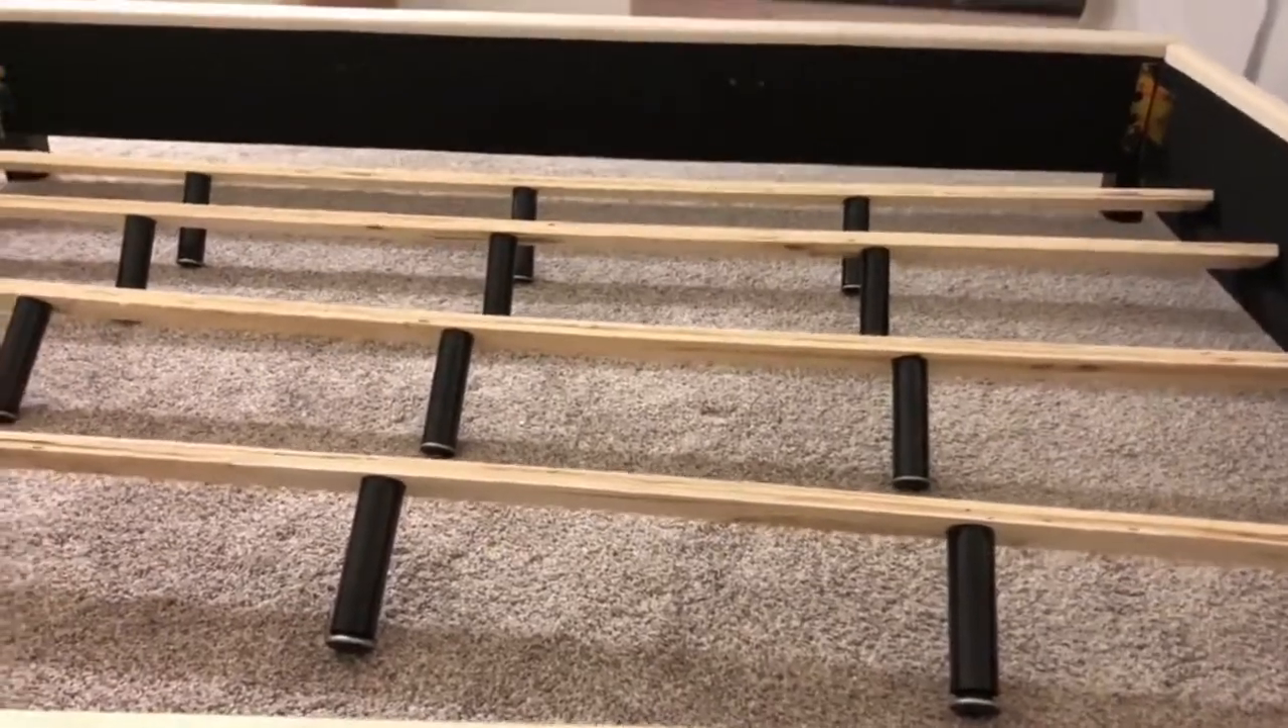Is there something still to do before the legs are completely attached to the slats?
No.